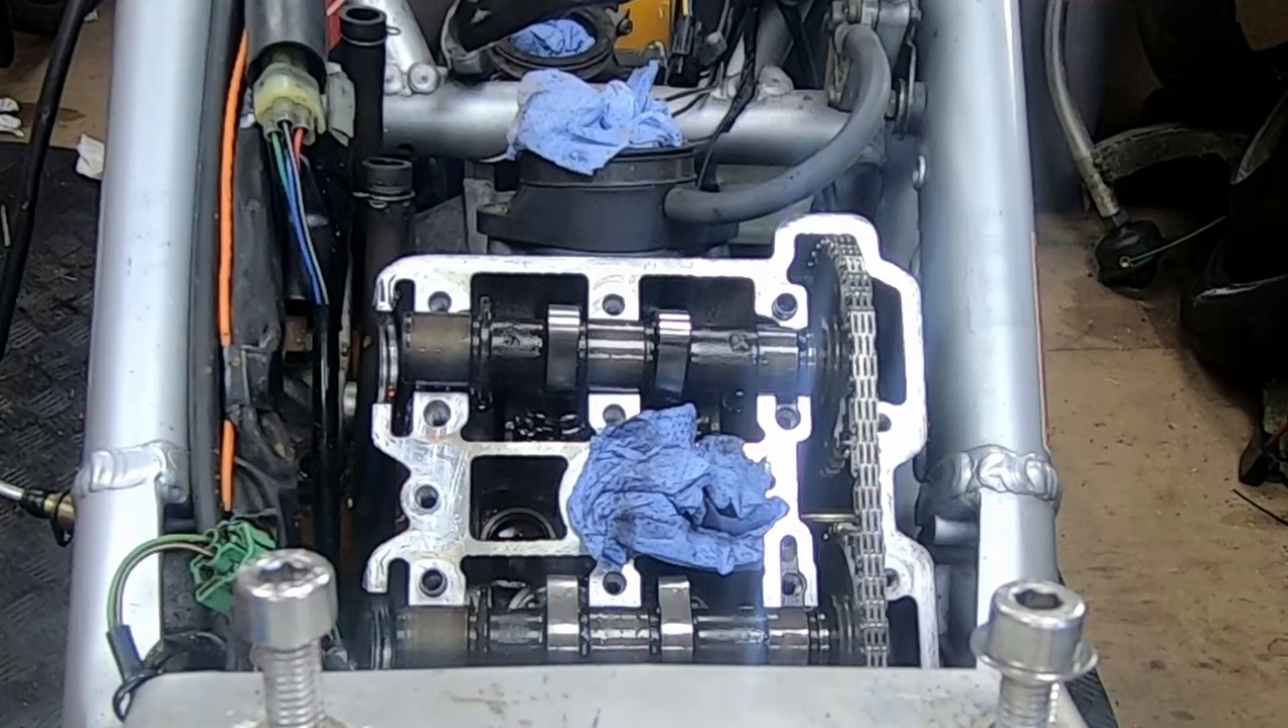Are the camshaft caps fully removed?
Yes.